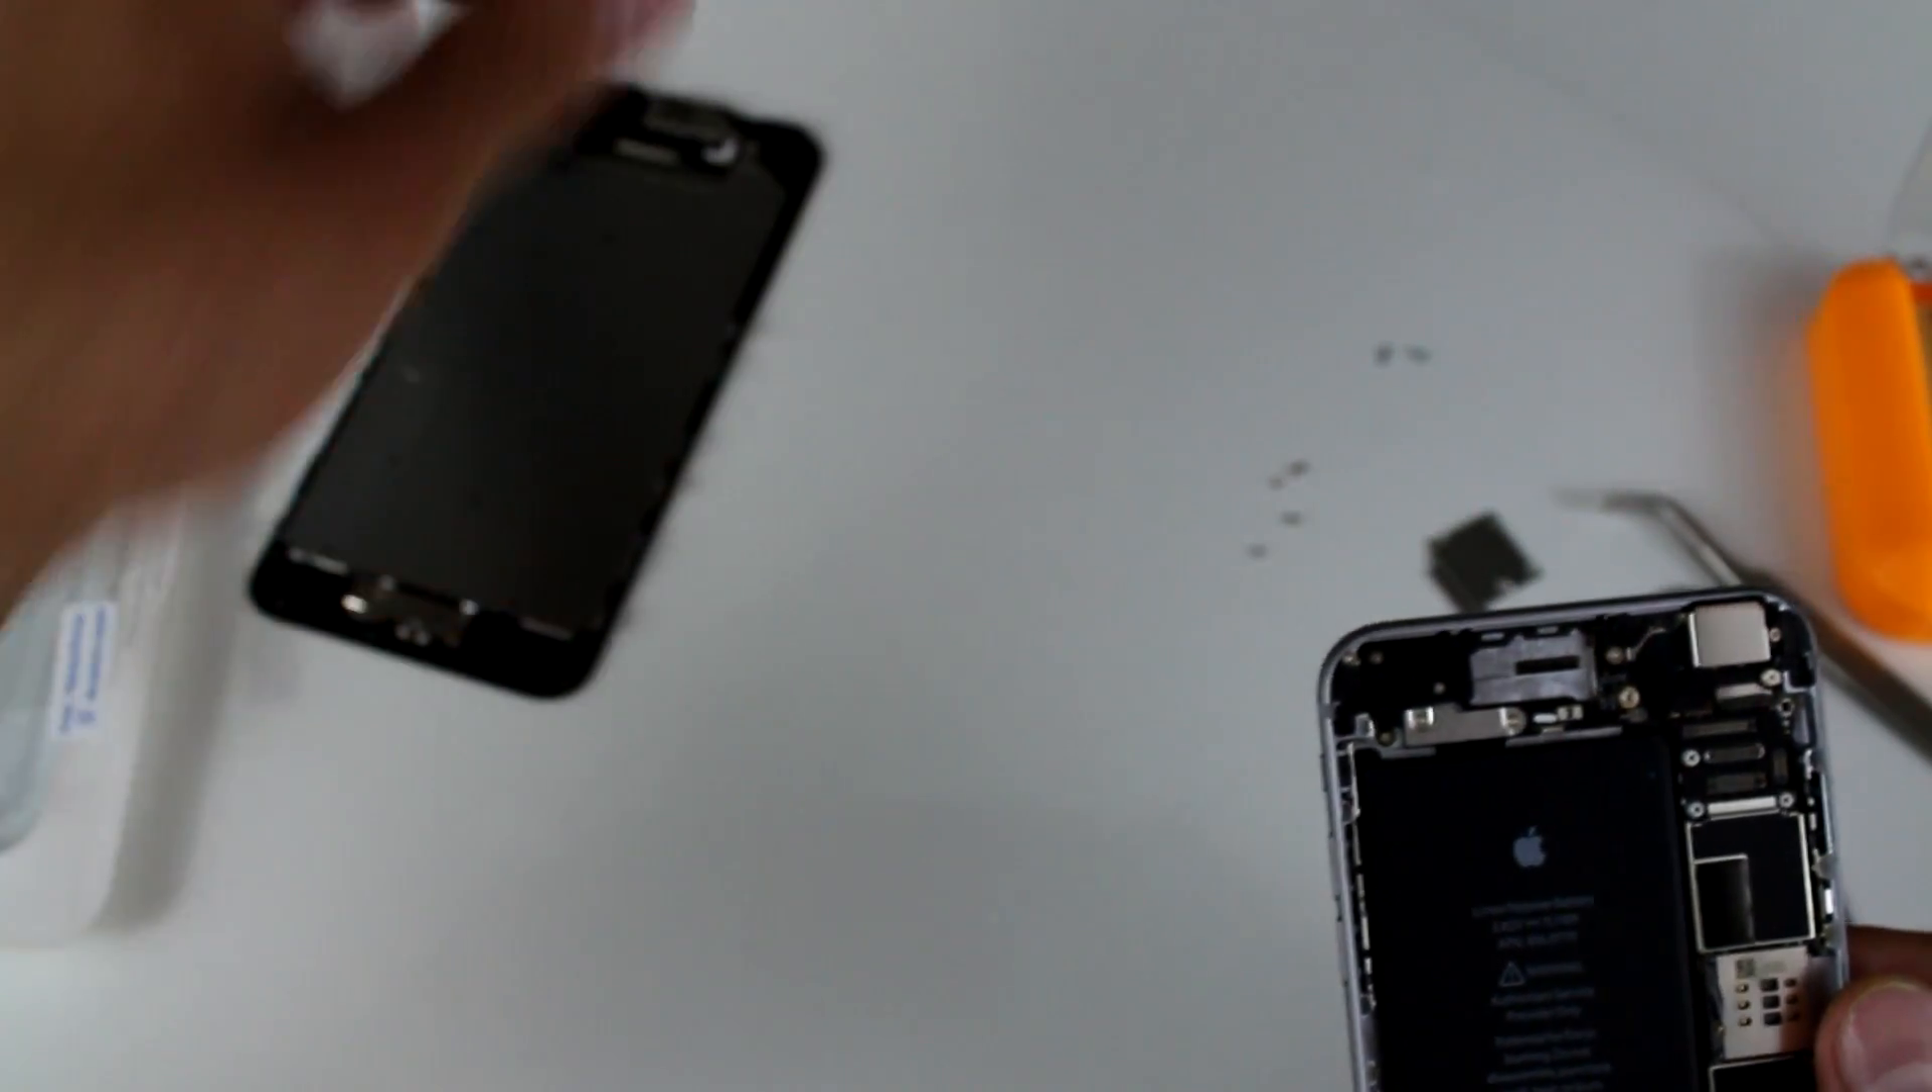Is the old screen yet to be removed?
No.